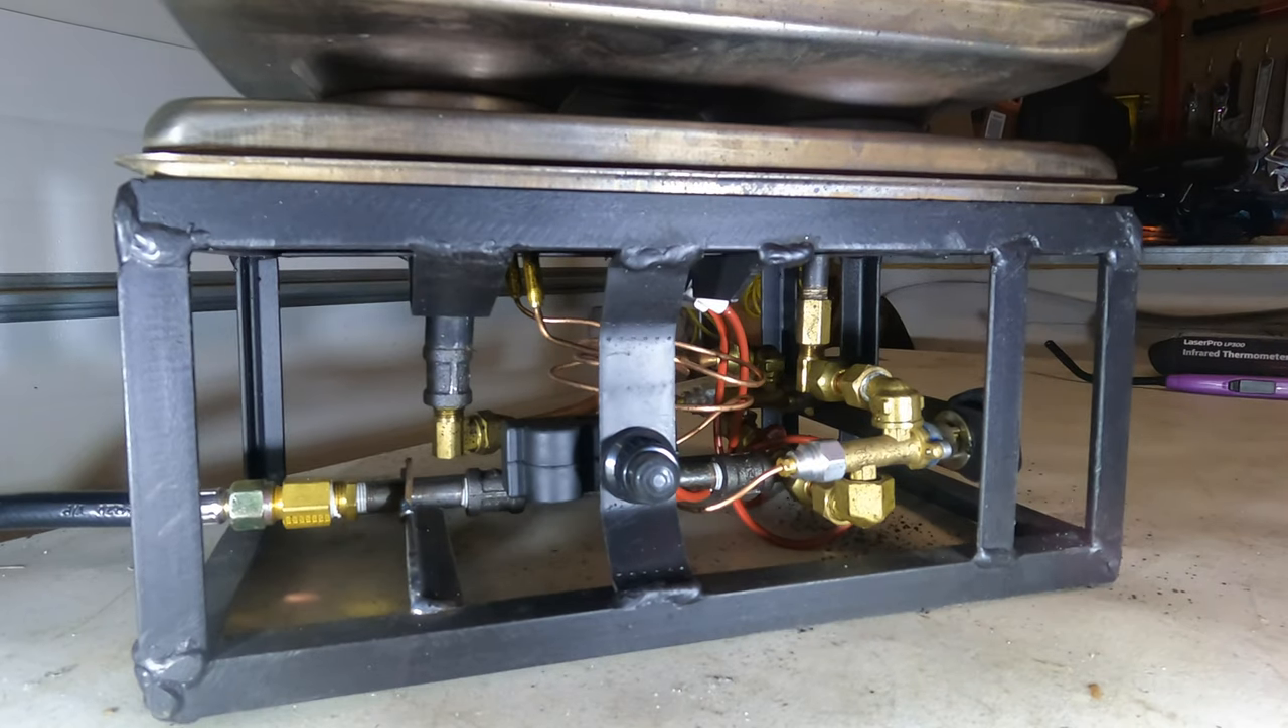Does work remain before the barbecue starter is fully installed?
No.